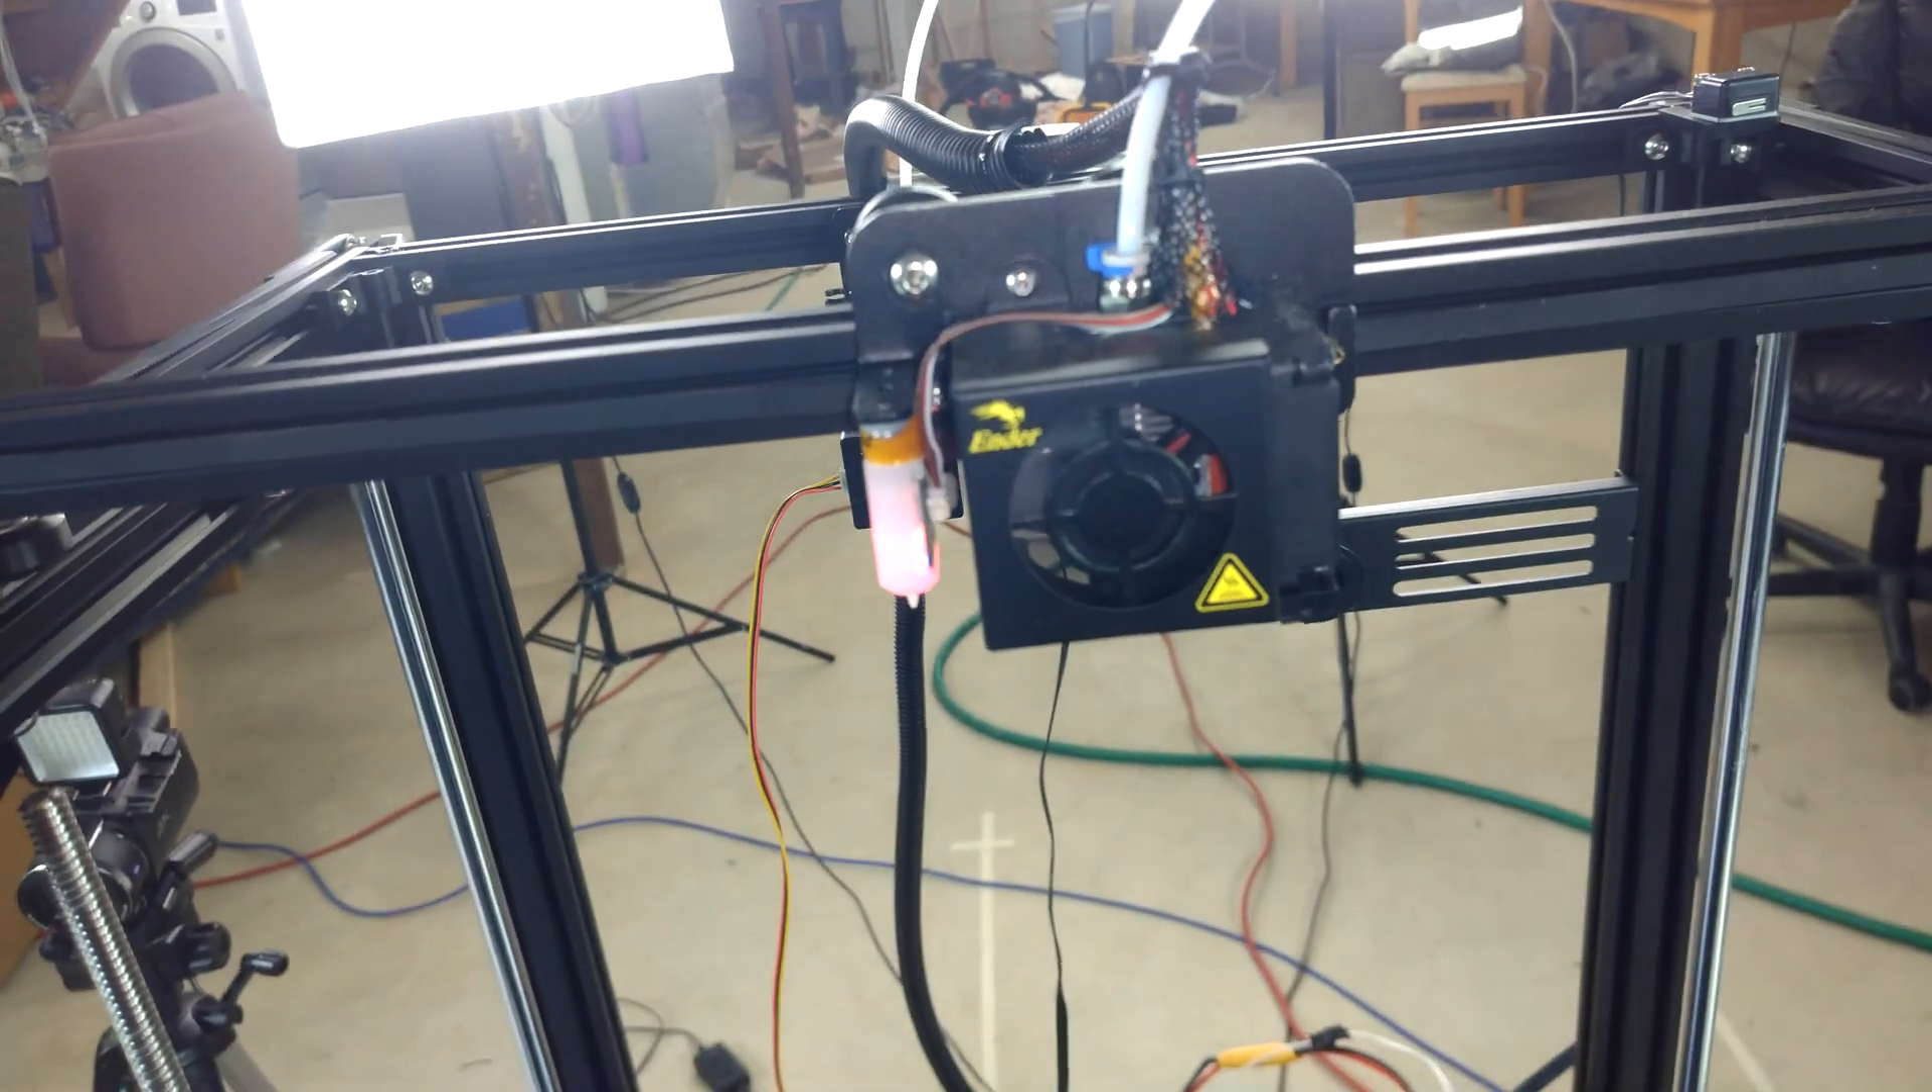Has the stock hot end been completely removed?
No.